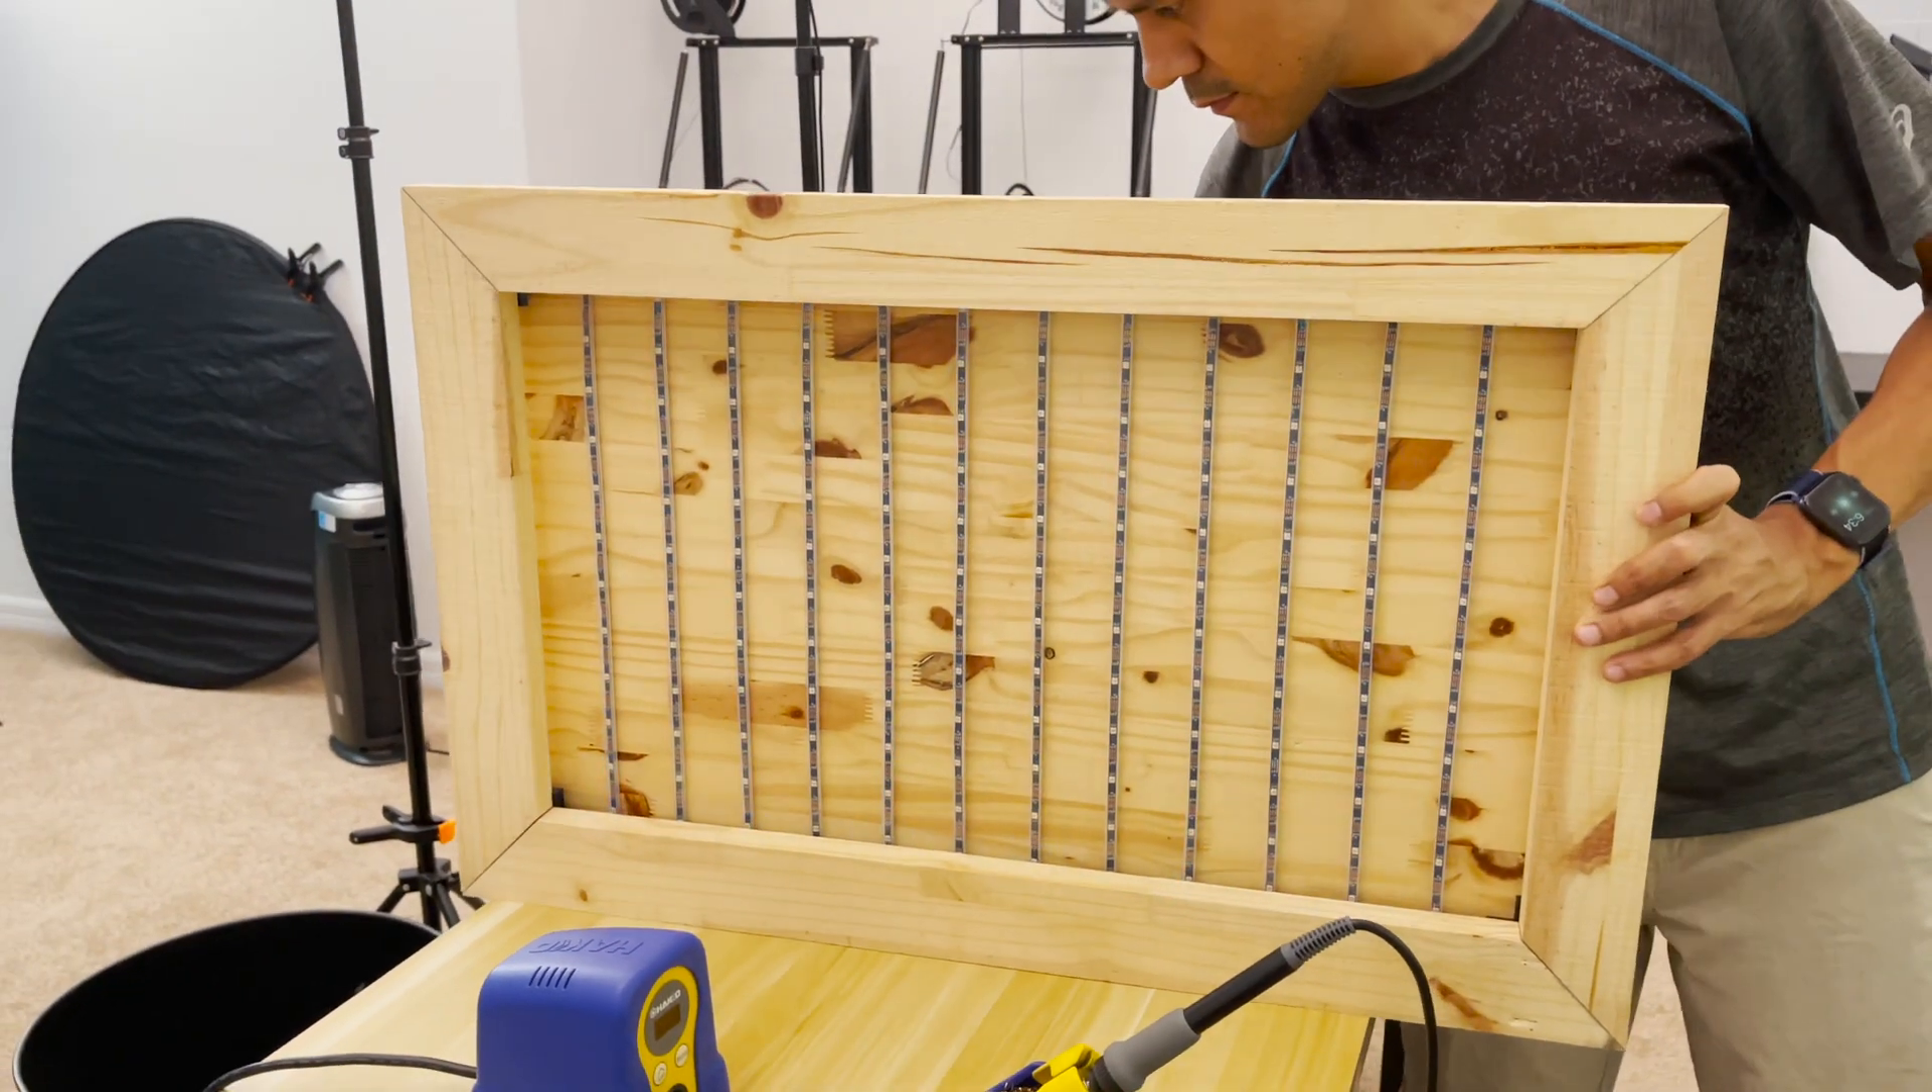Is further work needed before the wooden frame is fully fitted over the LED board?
No.